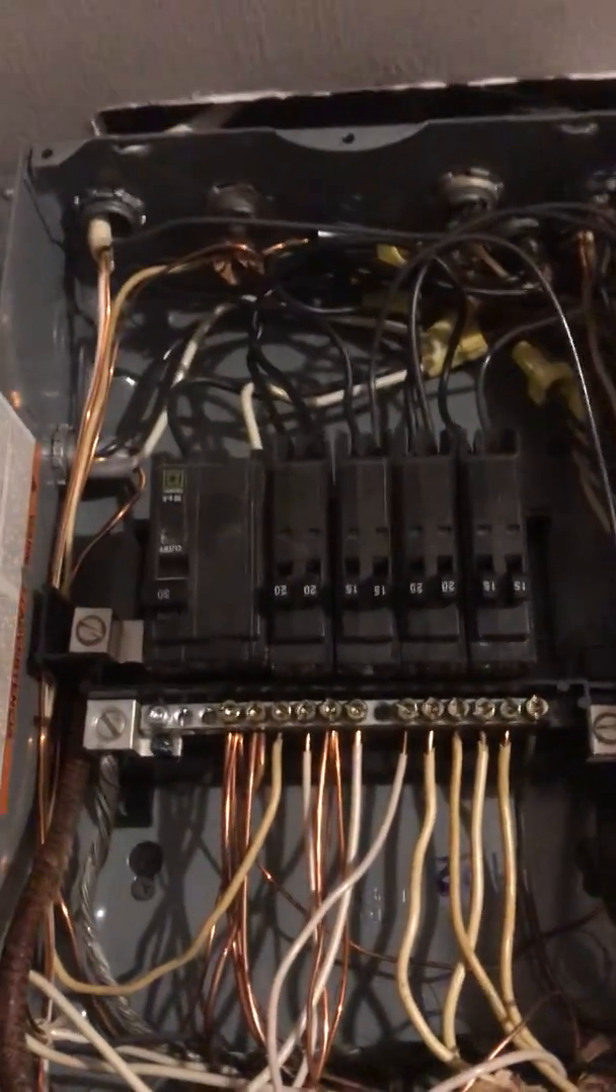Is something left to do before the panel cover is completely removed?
No.